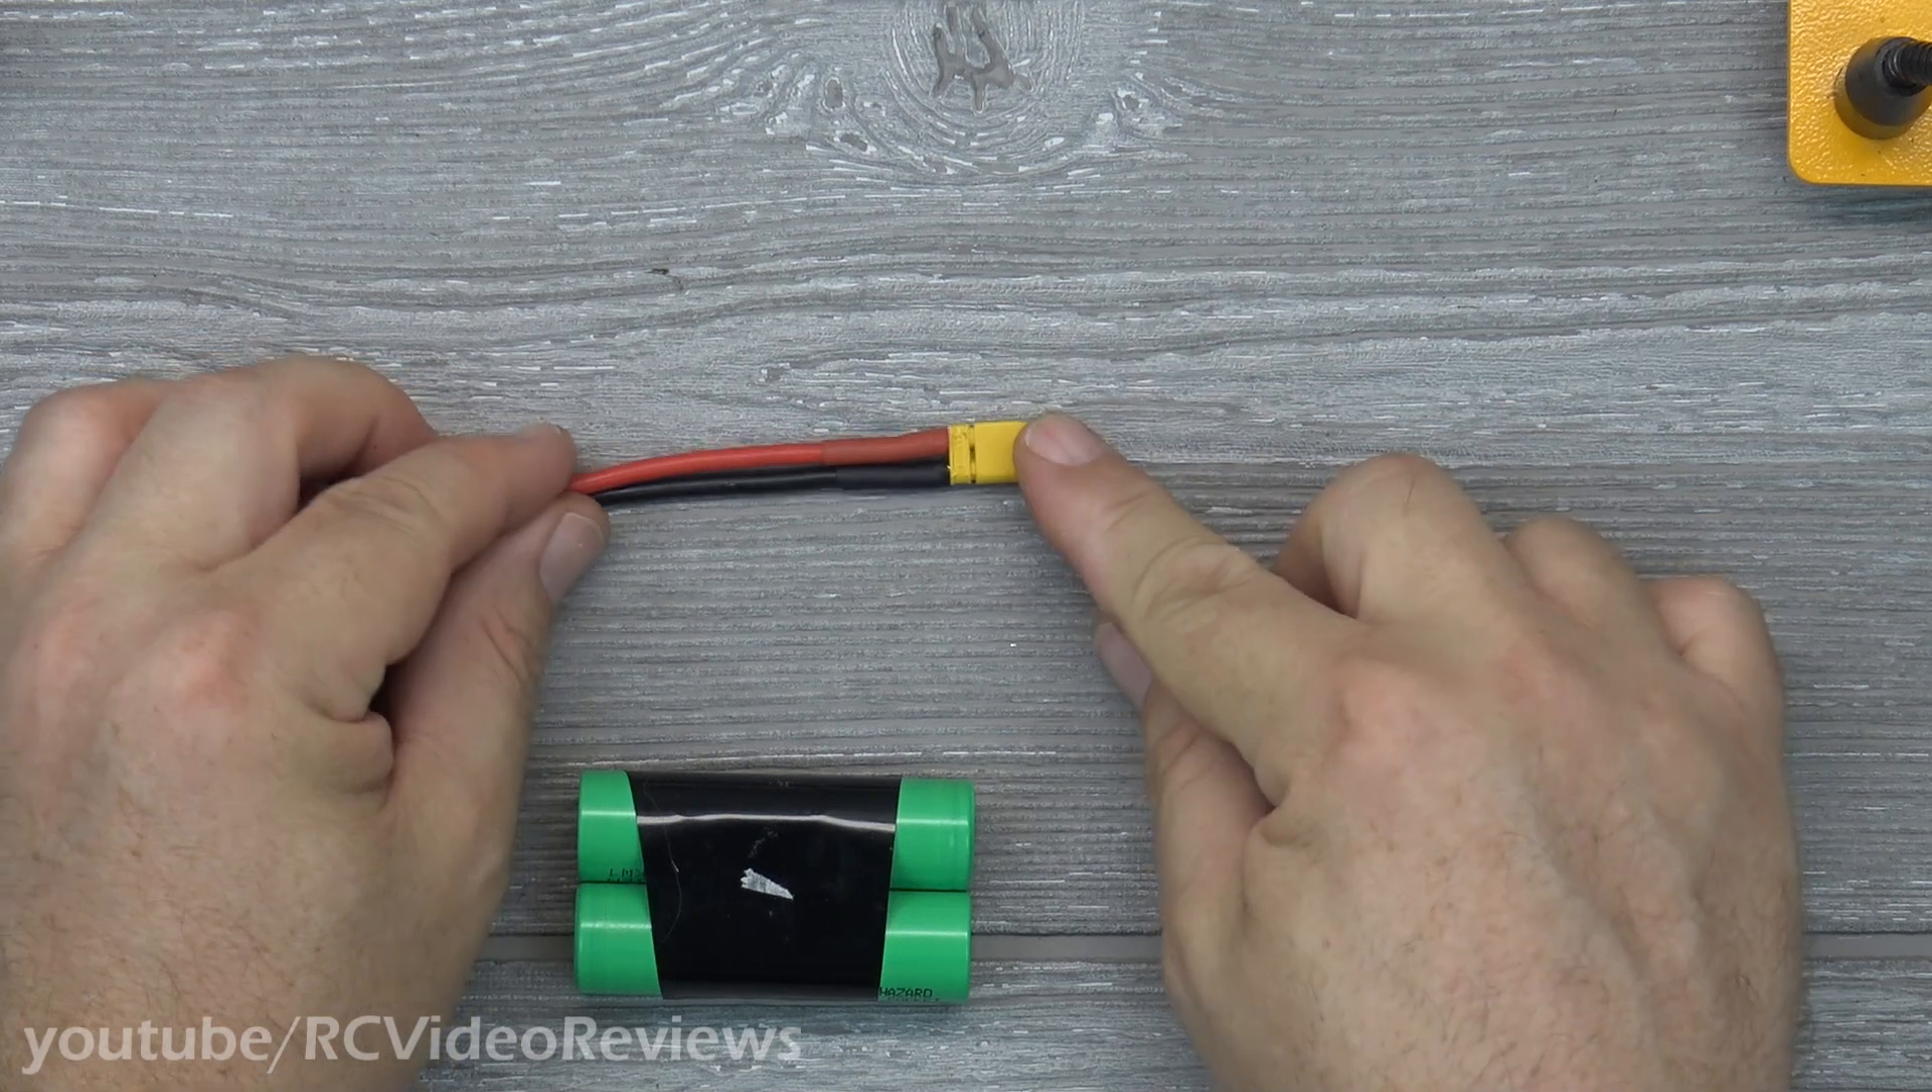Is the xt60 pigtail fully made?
Yes.